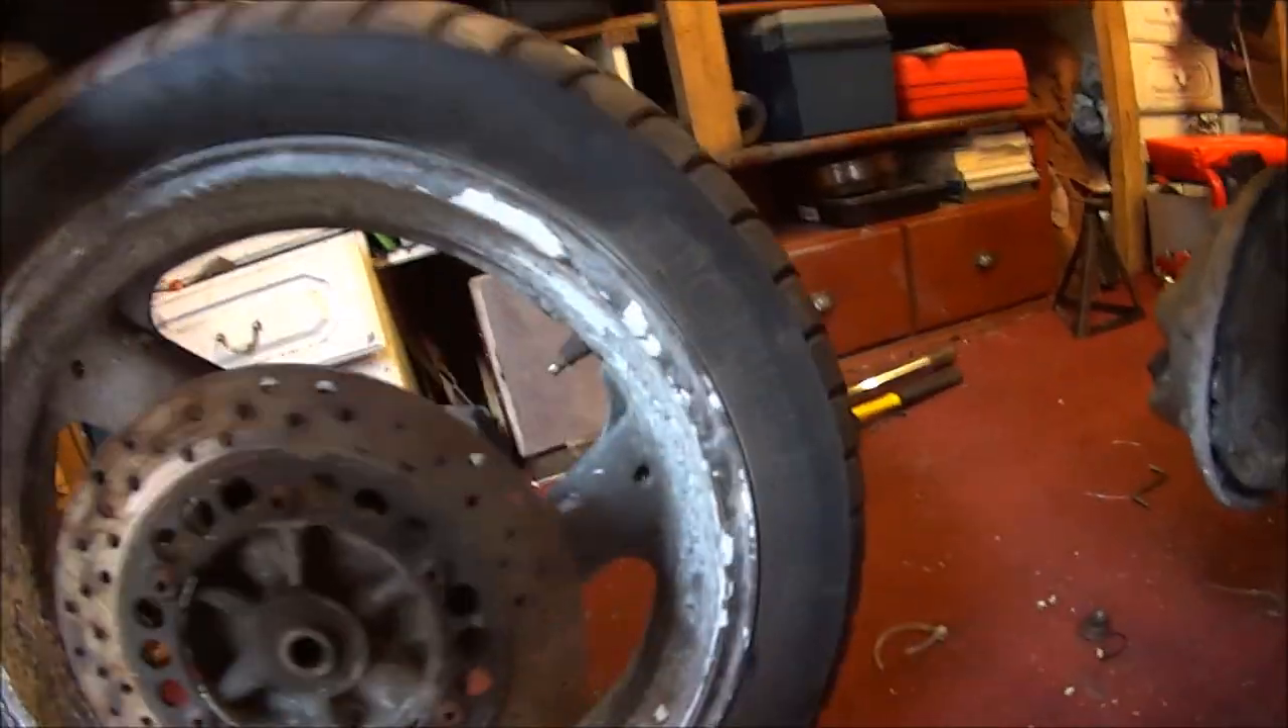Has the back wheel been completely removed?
Yes.